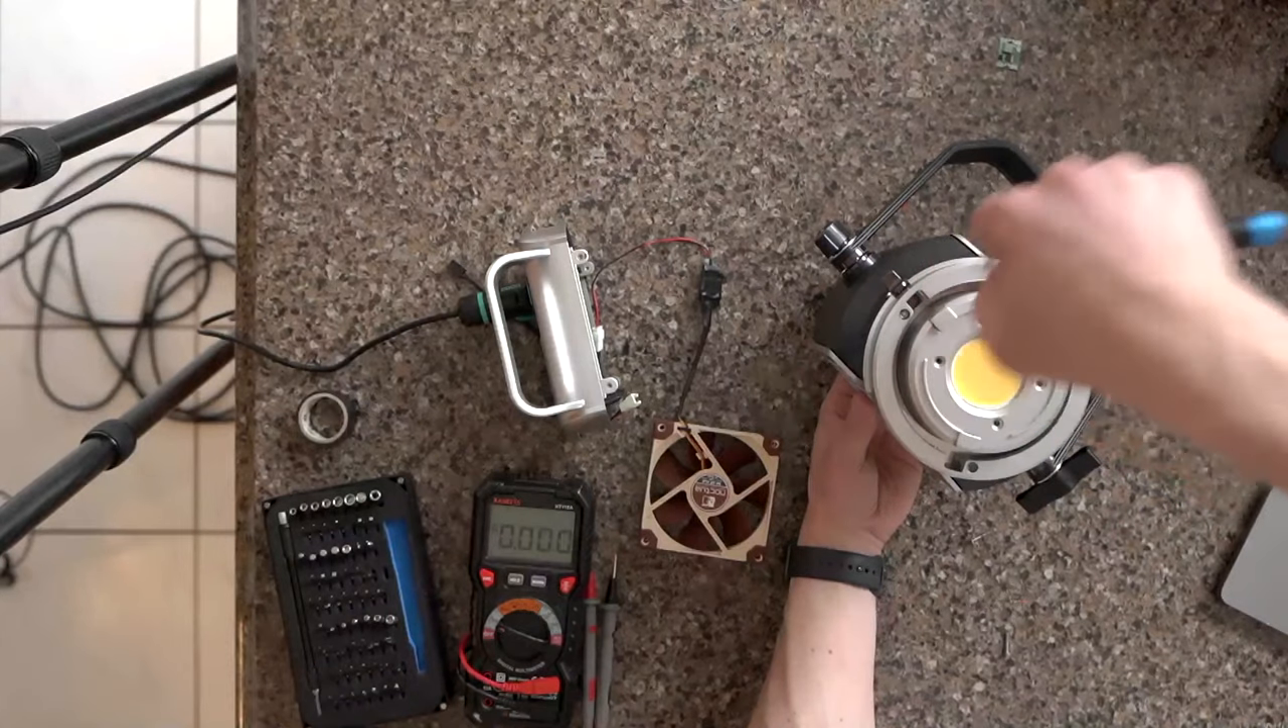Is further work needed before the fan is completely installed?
Yes.